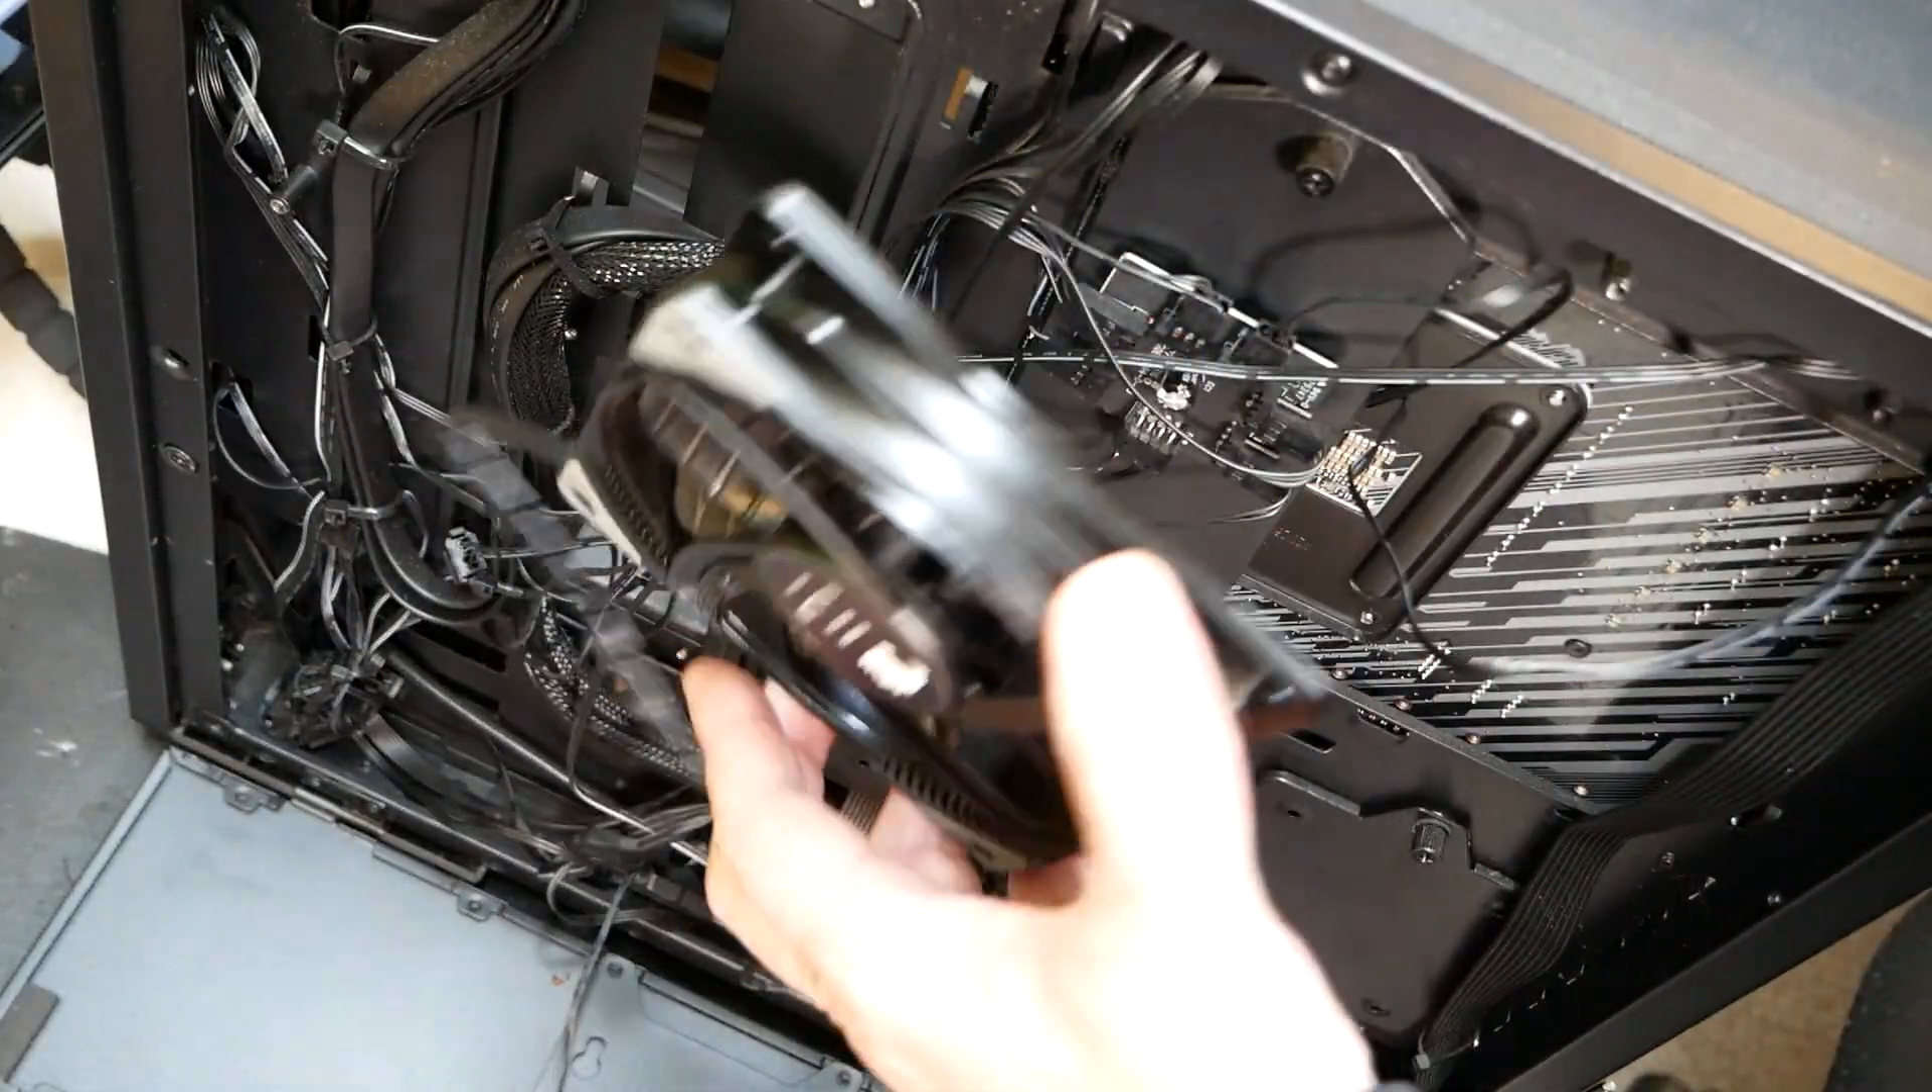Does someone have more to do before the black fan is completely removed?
No.